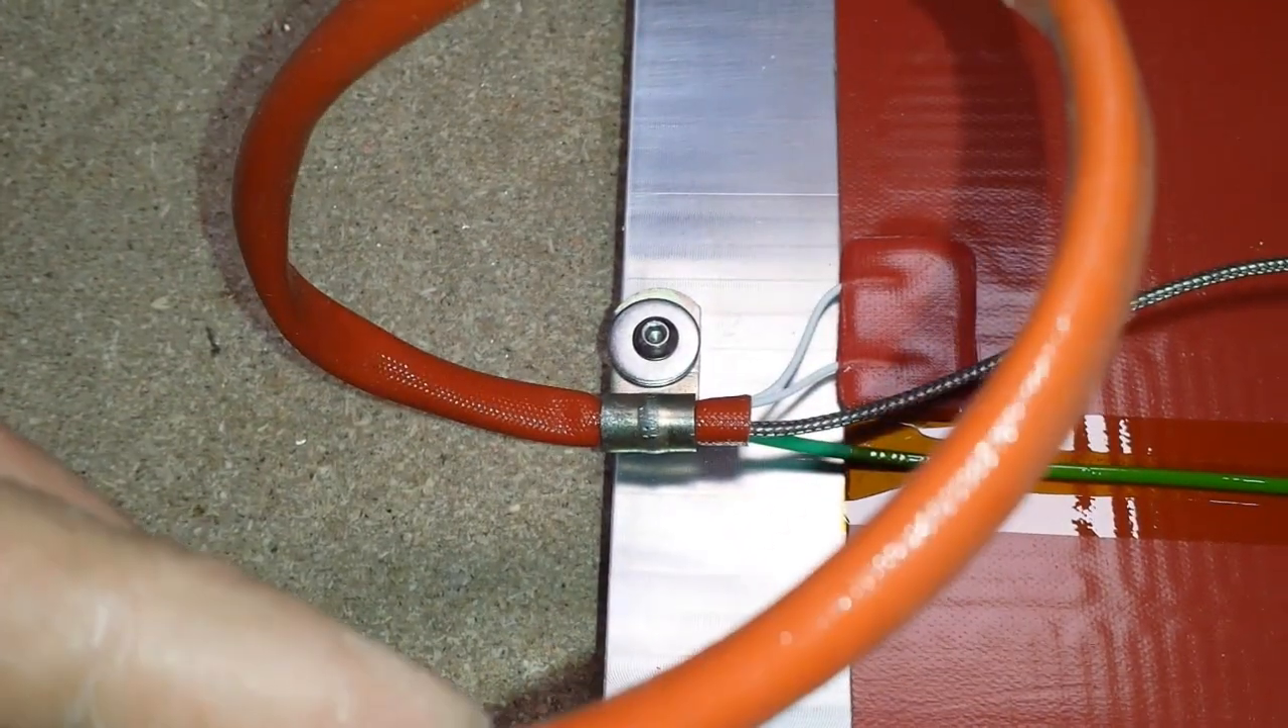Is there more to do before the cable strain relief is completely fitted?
No.